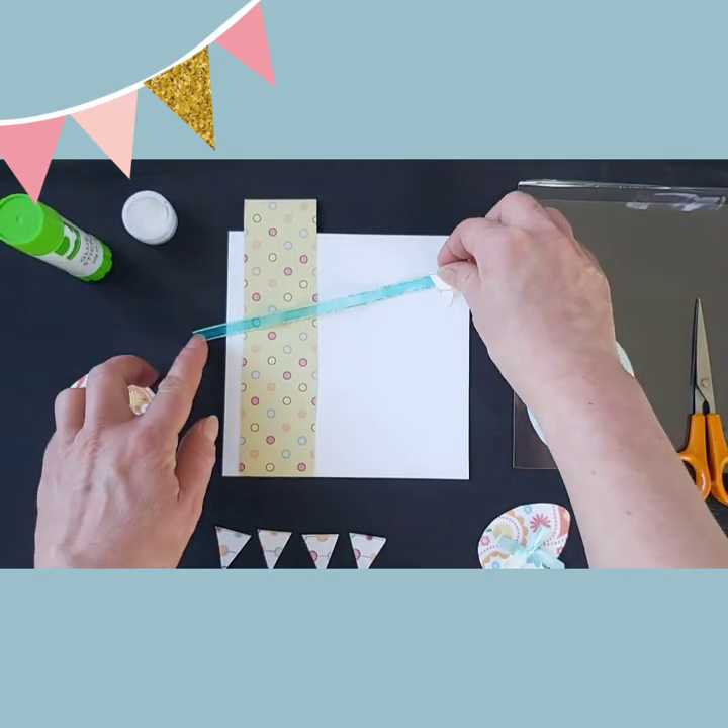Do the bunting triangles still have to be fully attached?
Yes.